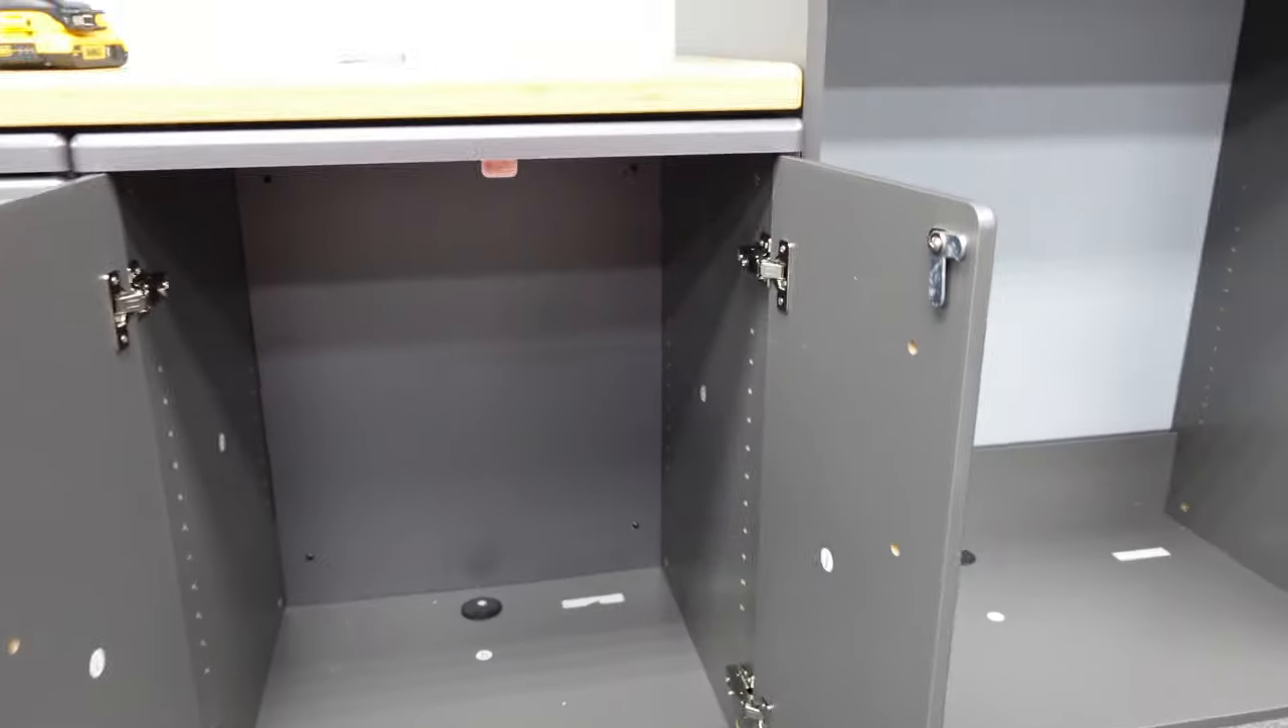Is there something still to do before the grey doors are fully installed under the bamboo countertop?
No.